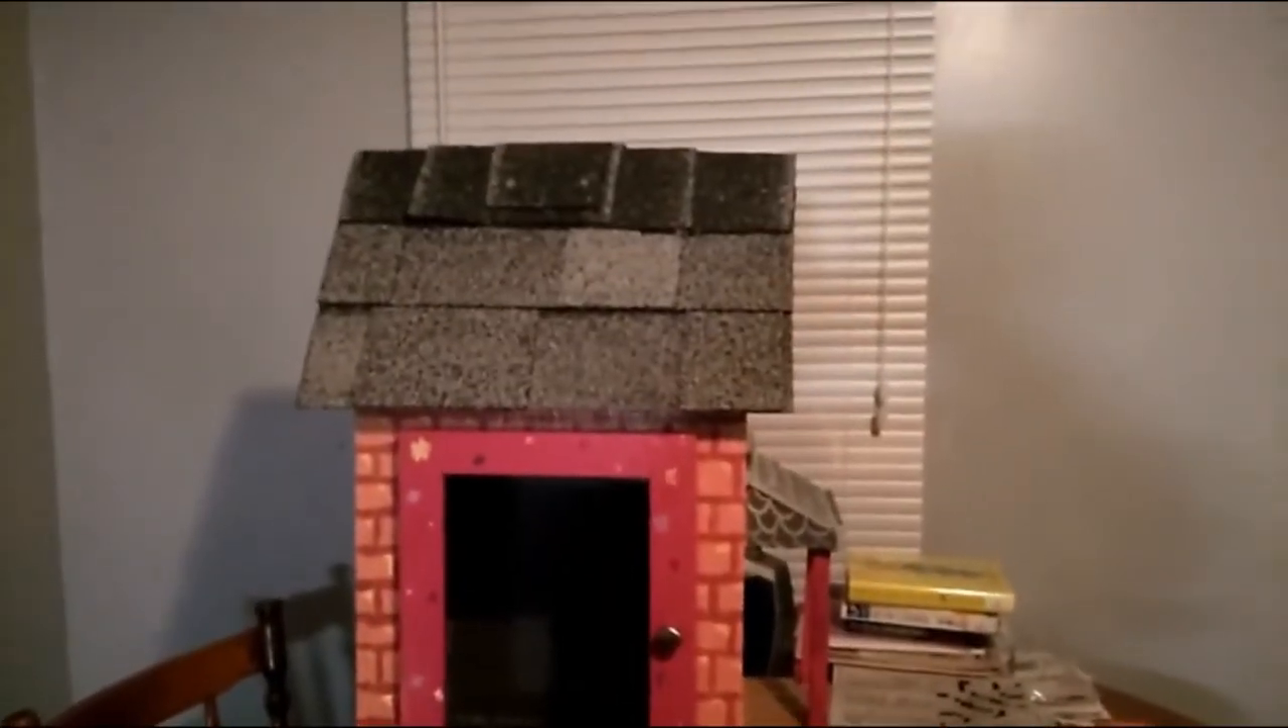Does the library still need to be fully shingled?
No.